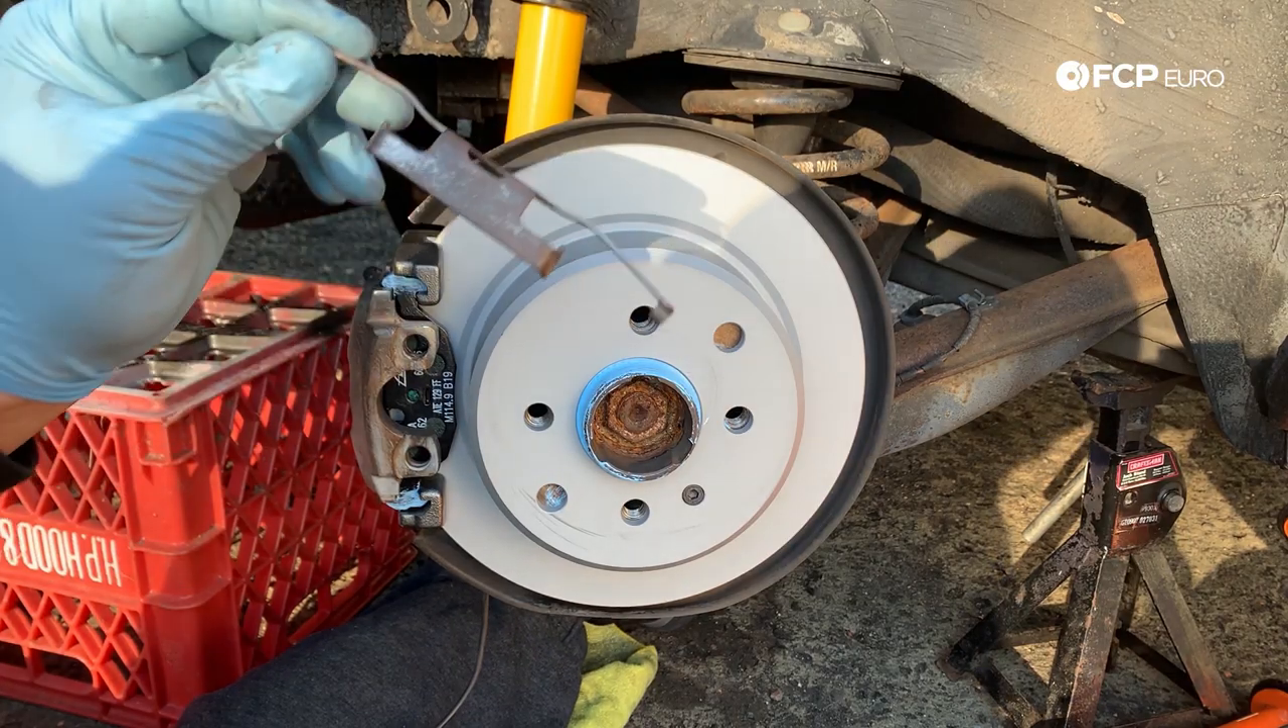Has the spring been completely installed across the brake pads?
No.